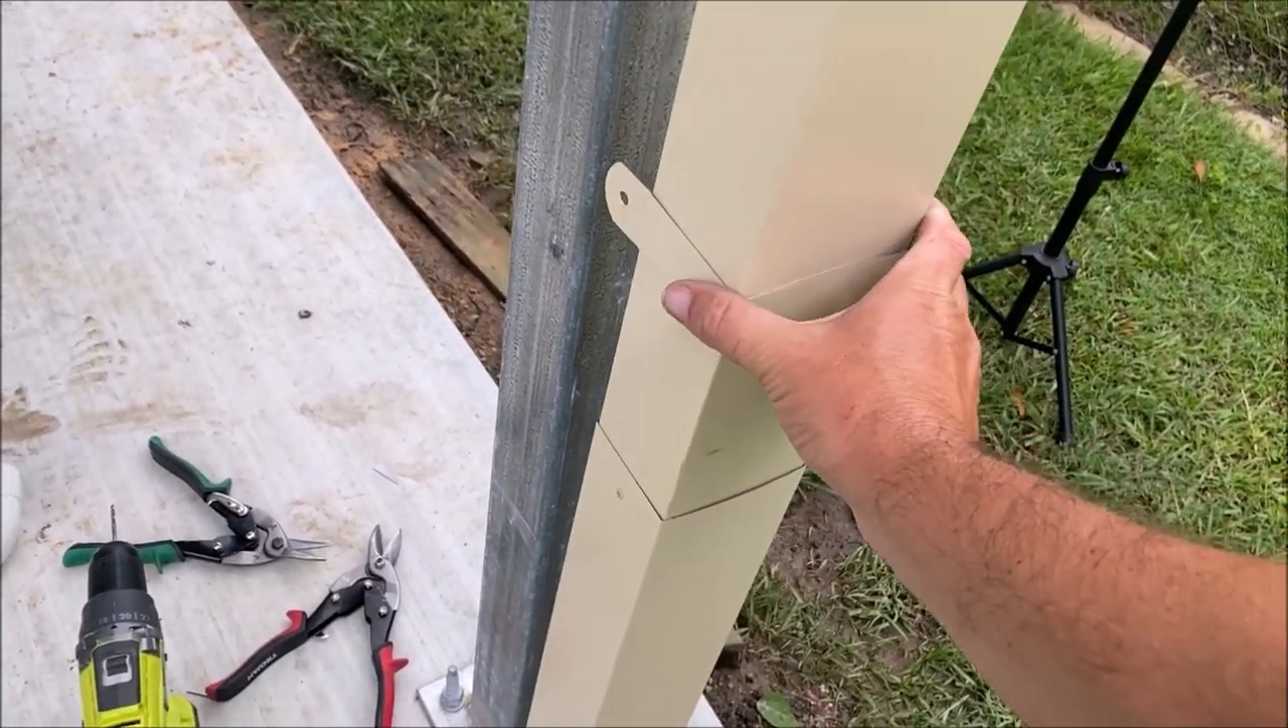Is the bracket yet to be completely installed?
Yes.